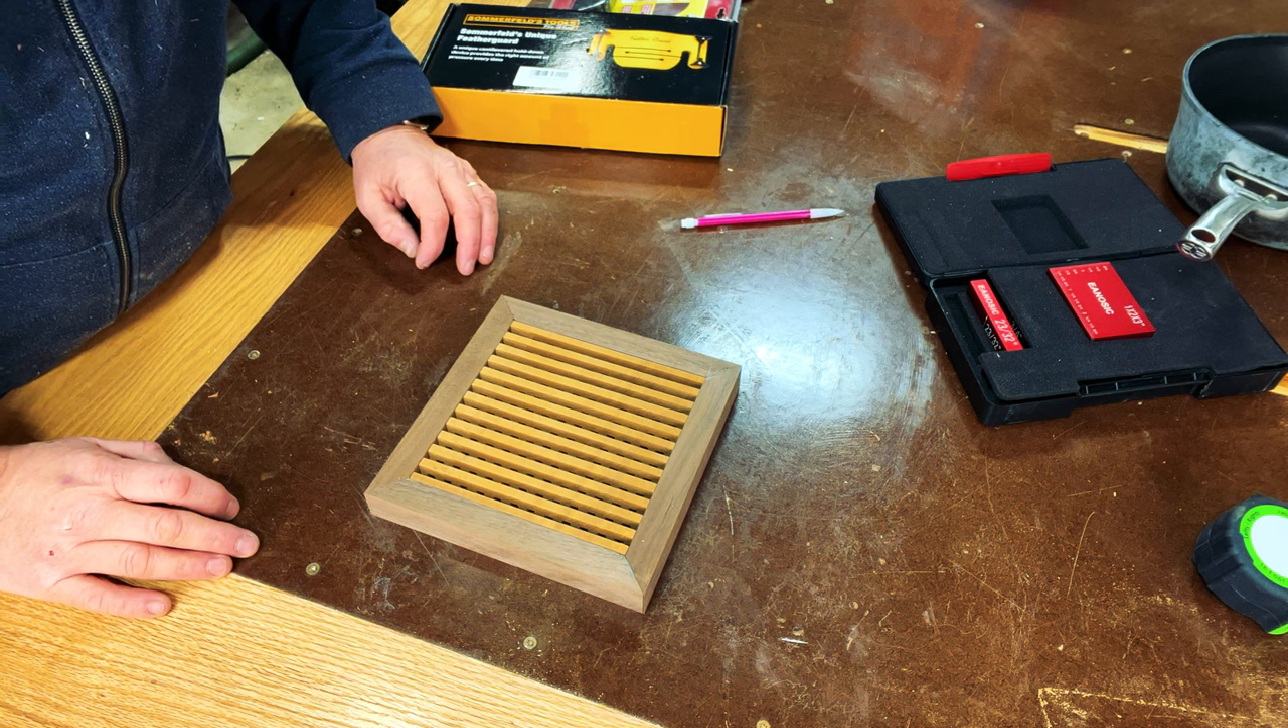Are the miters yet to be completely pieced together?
No.